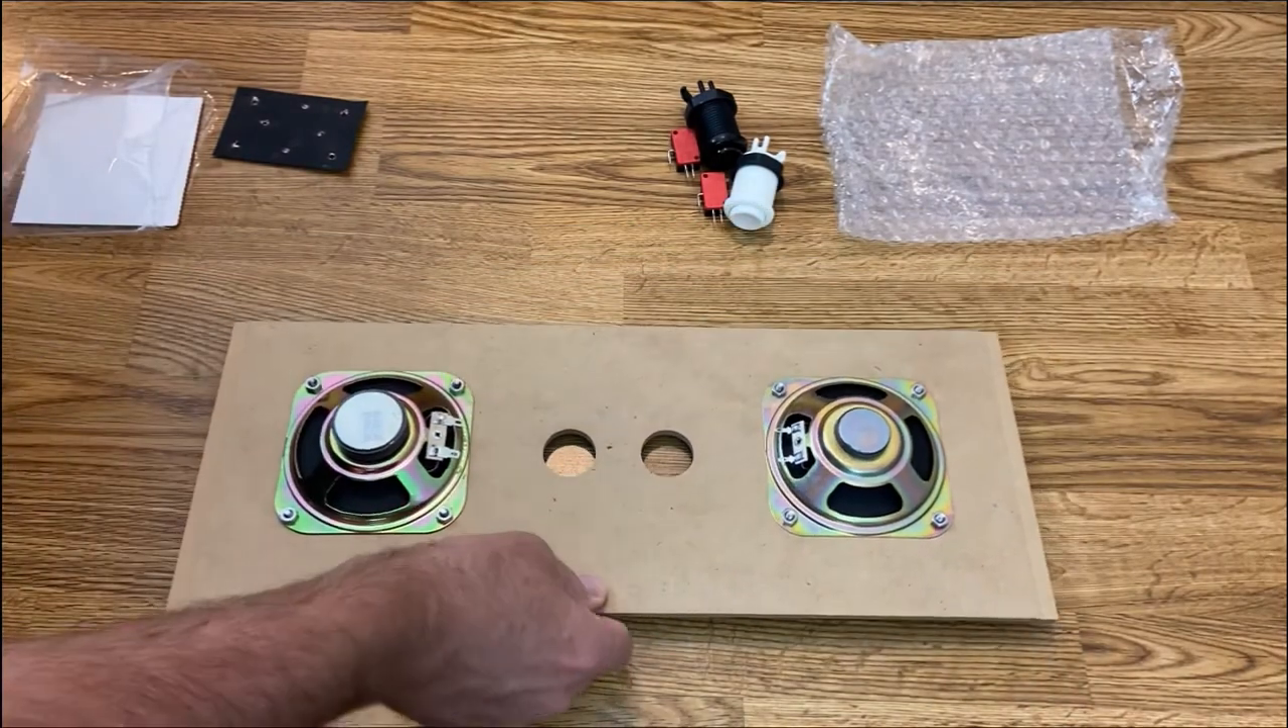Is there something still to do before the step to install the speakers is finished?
No.